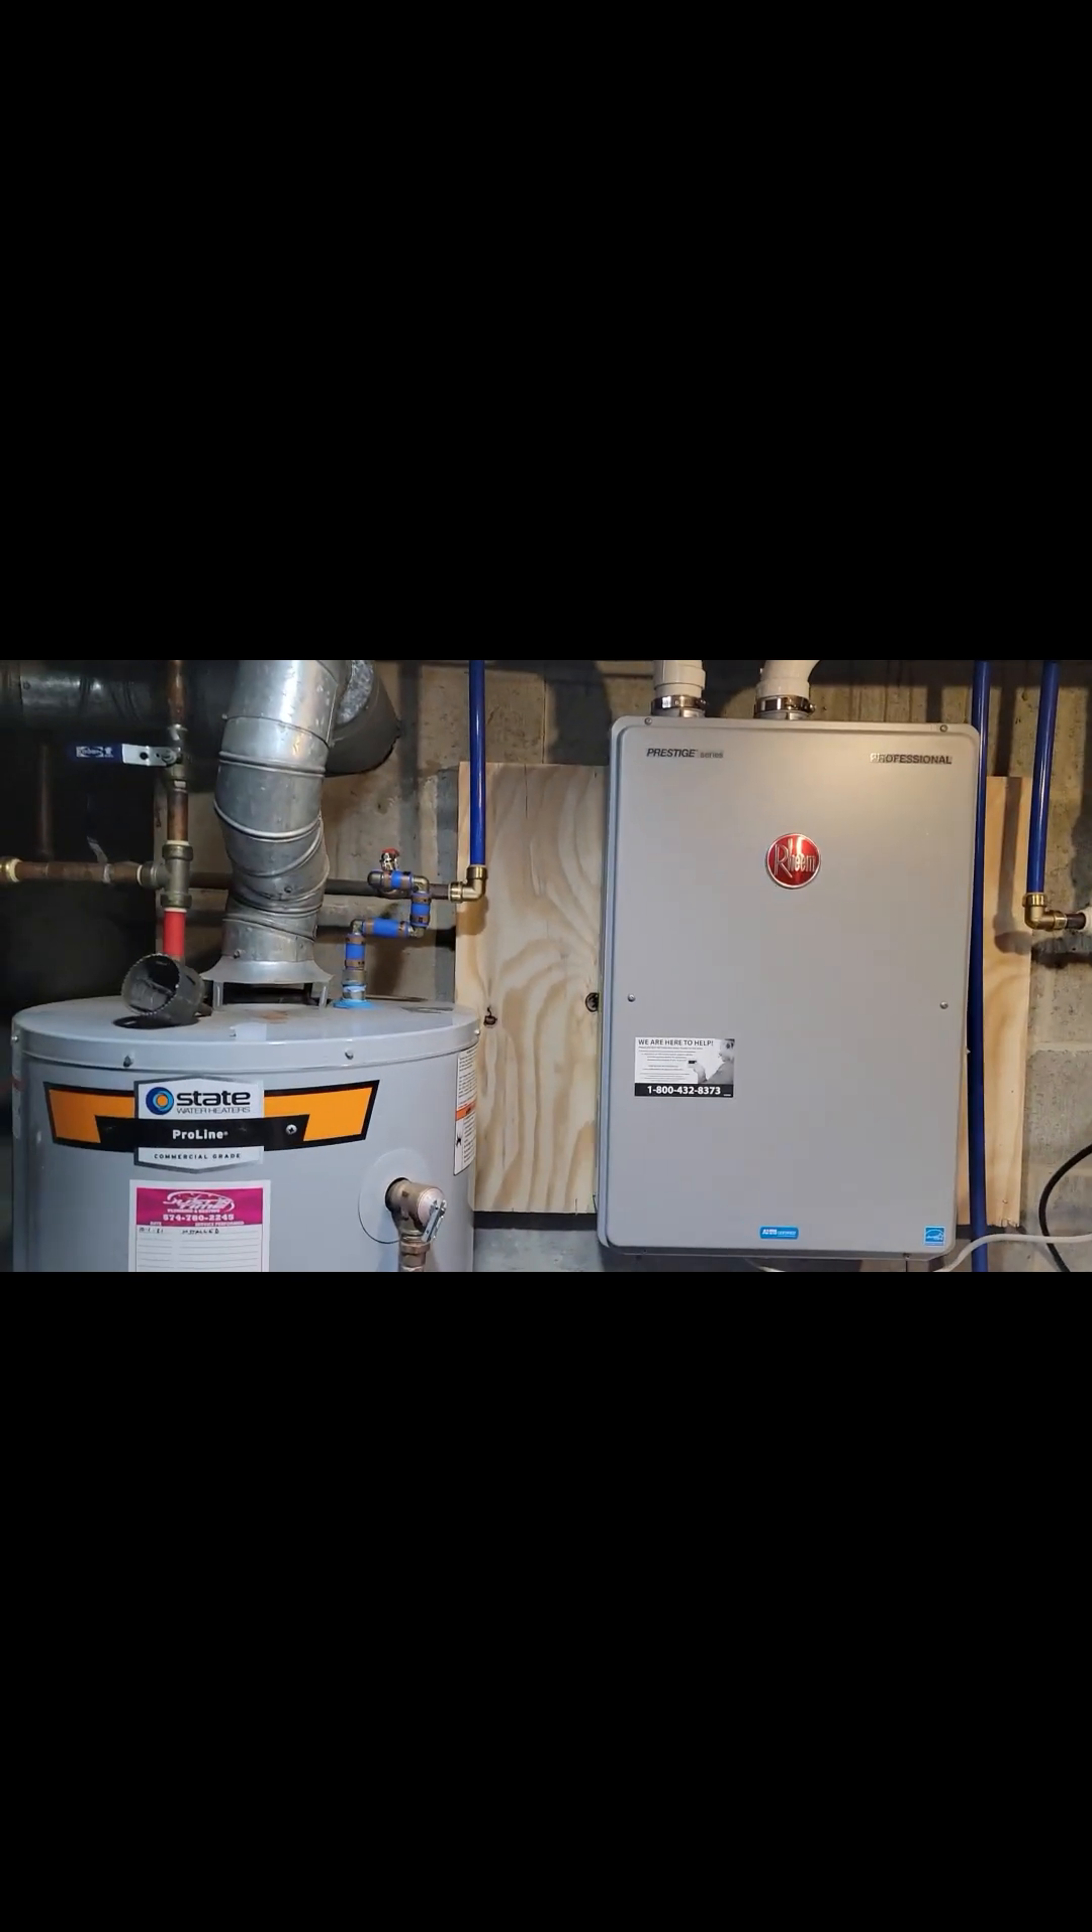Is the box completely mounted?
Yes.